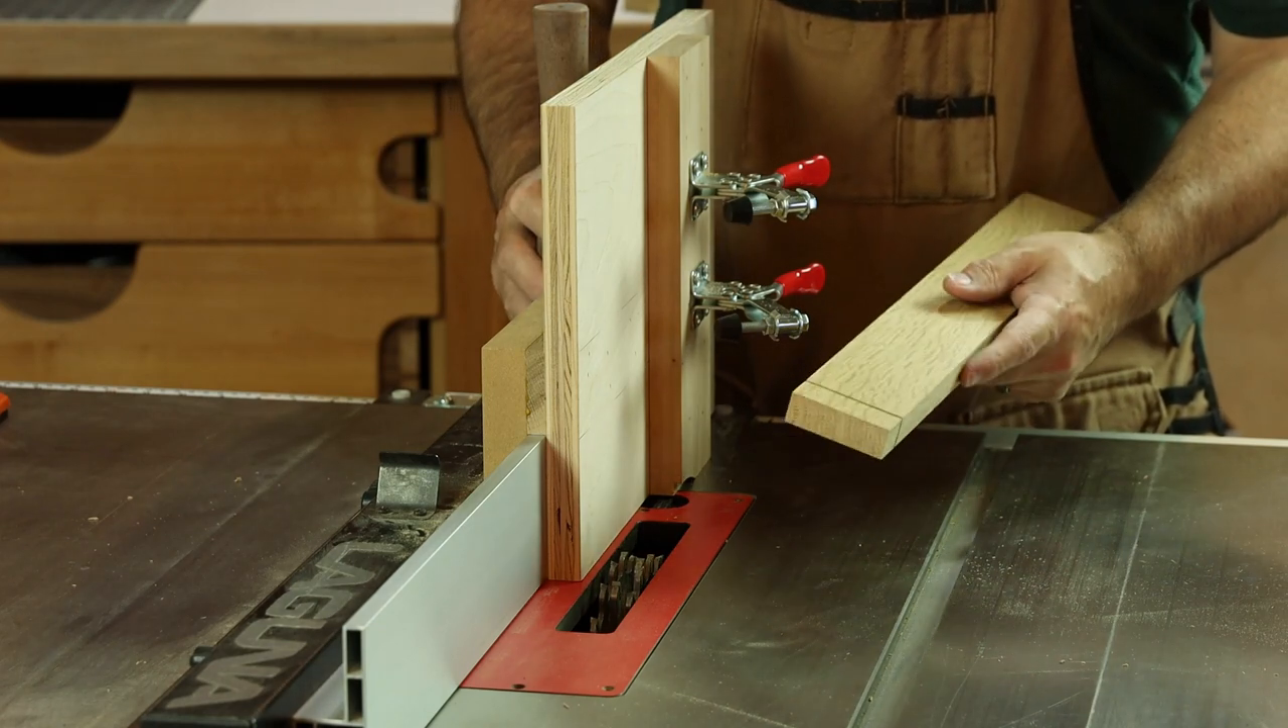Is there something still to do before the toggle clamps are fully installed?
No.